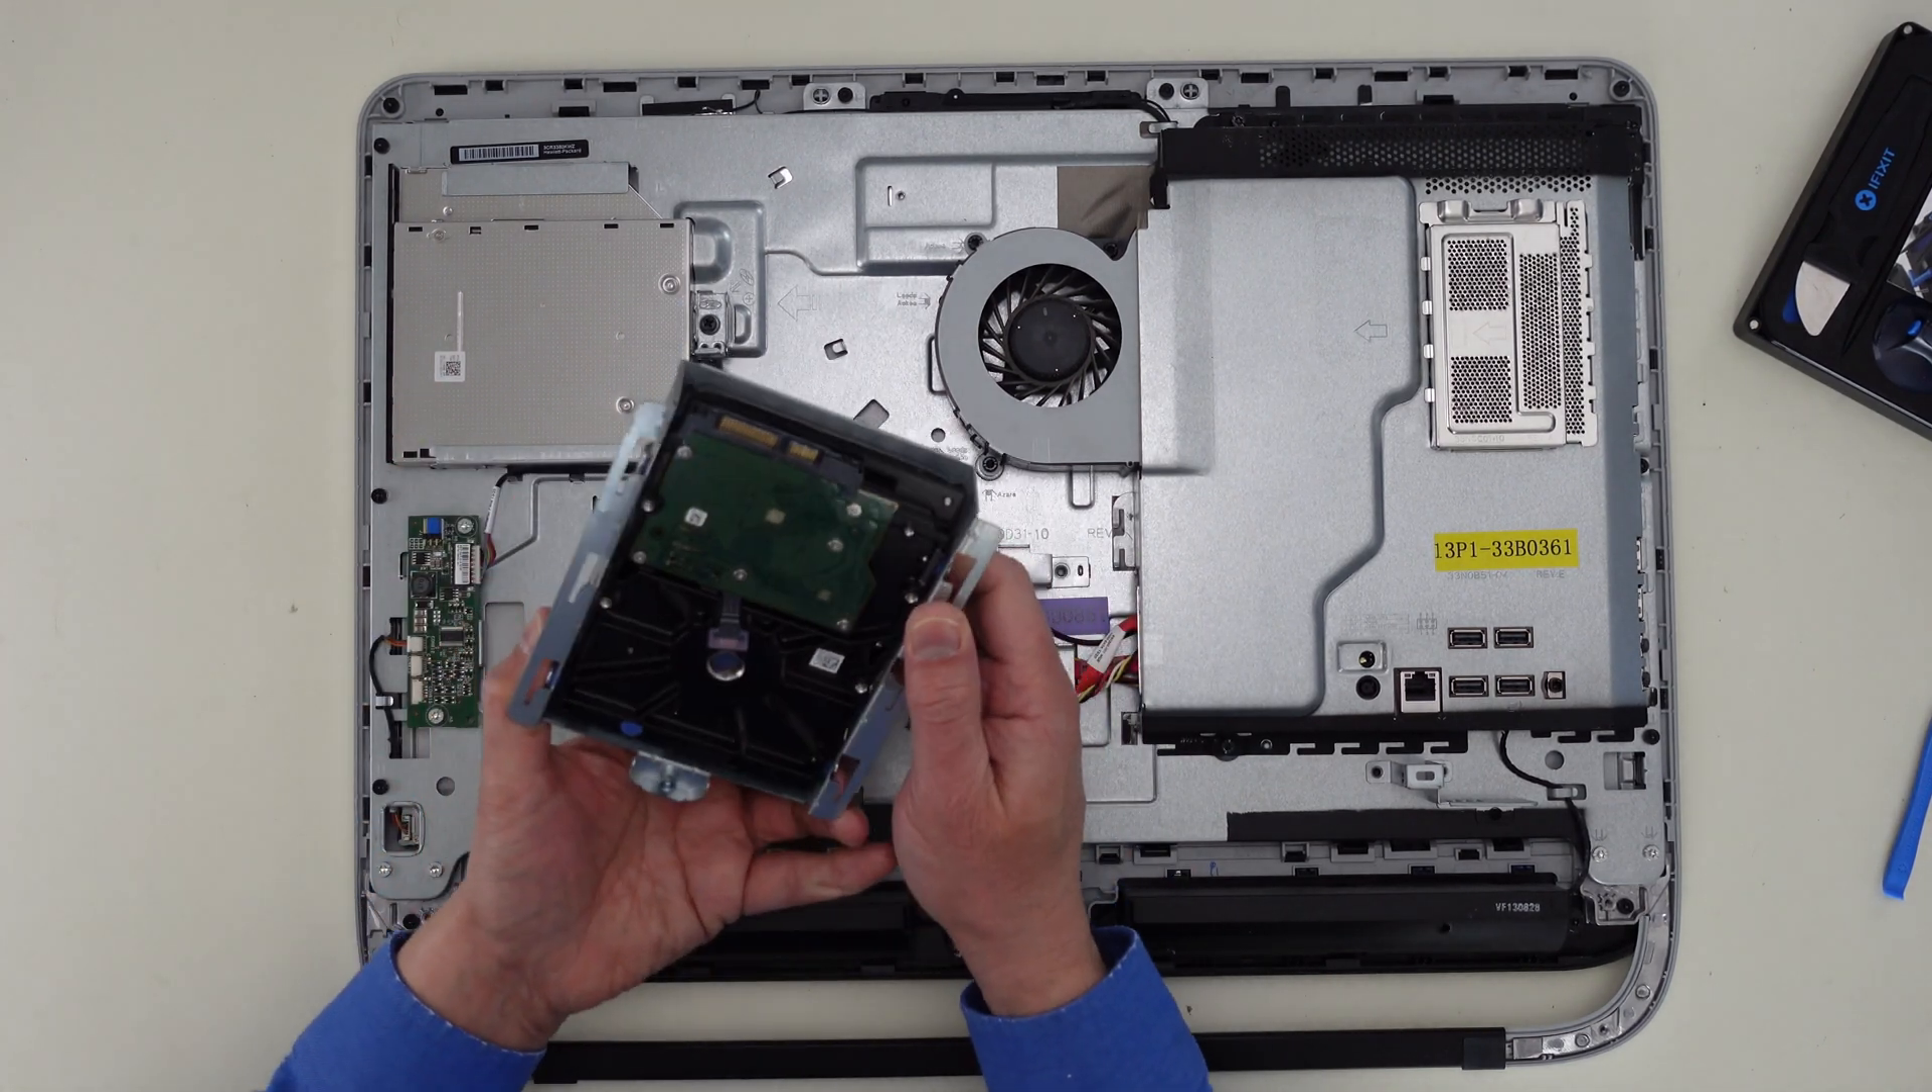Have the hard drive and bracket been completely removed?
Yes.